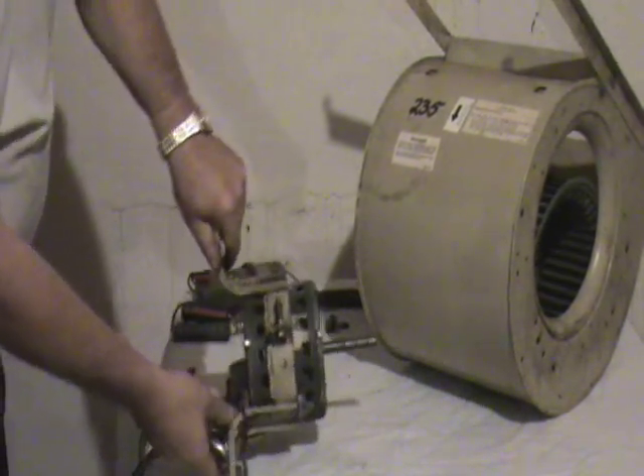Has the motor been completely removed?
Yes.